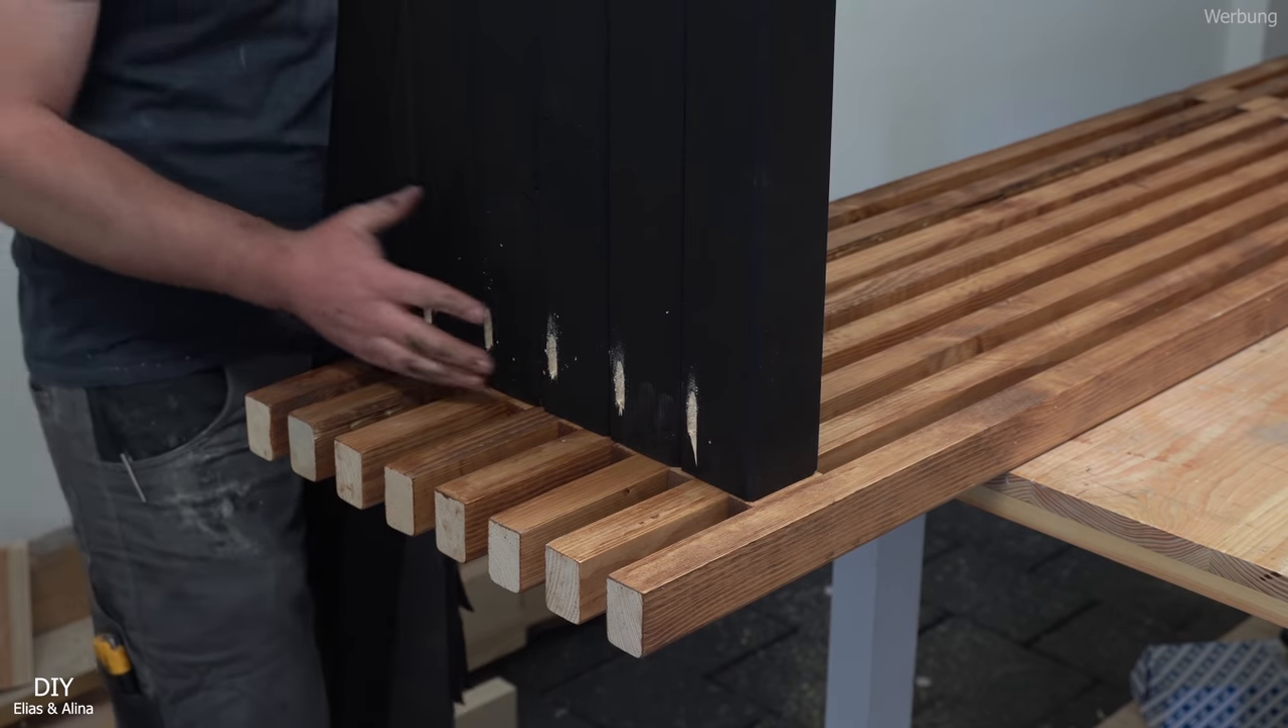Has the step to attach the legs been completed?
No.